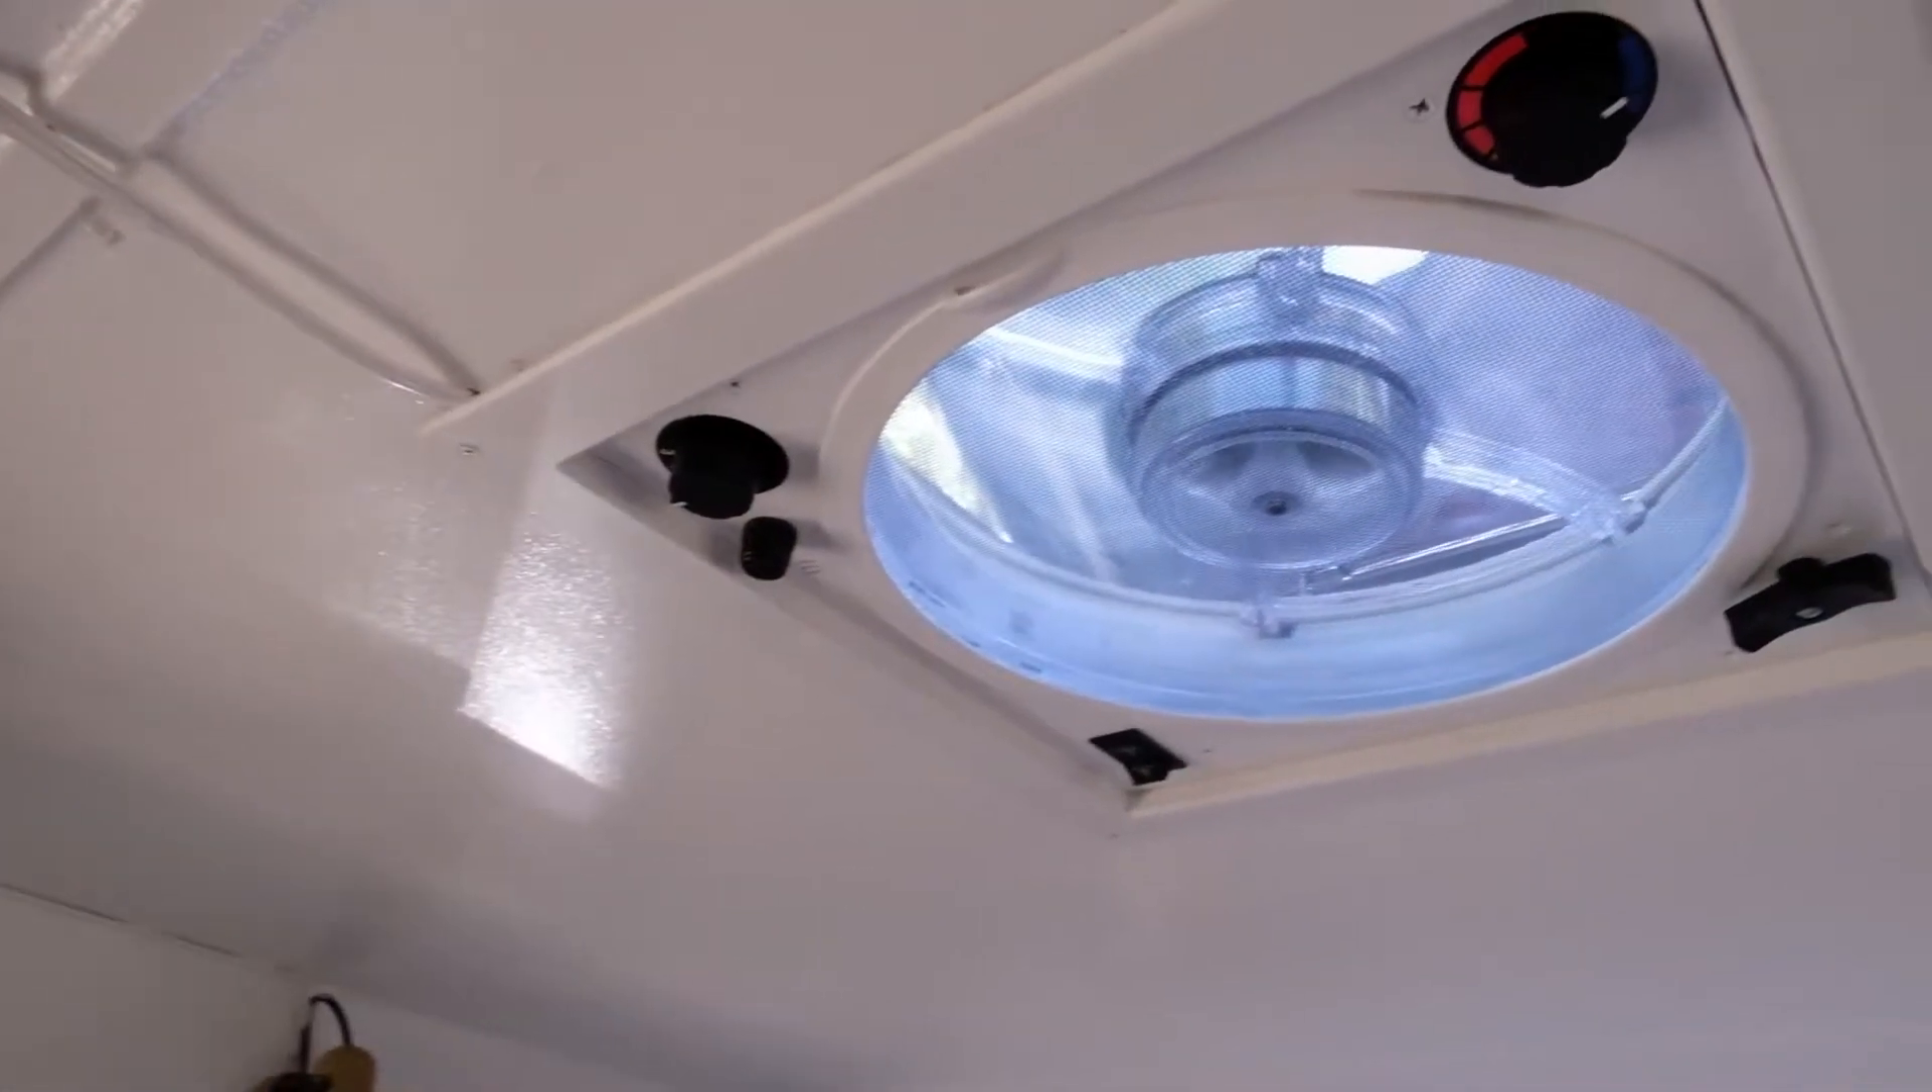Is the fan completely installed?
Yes.